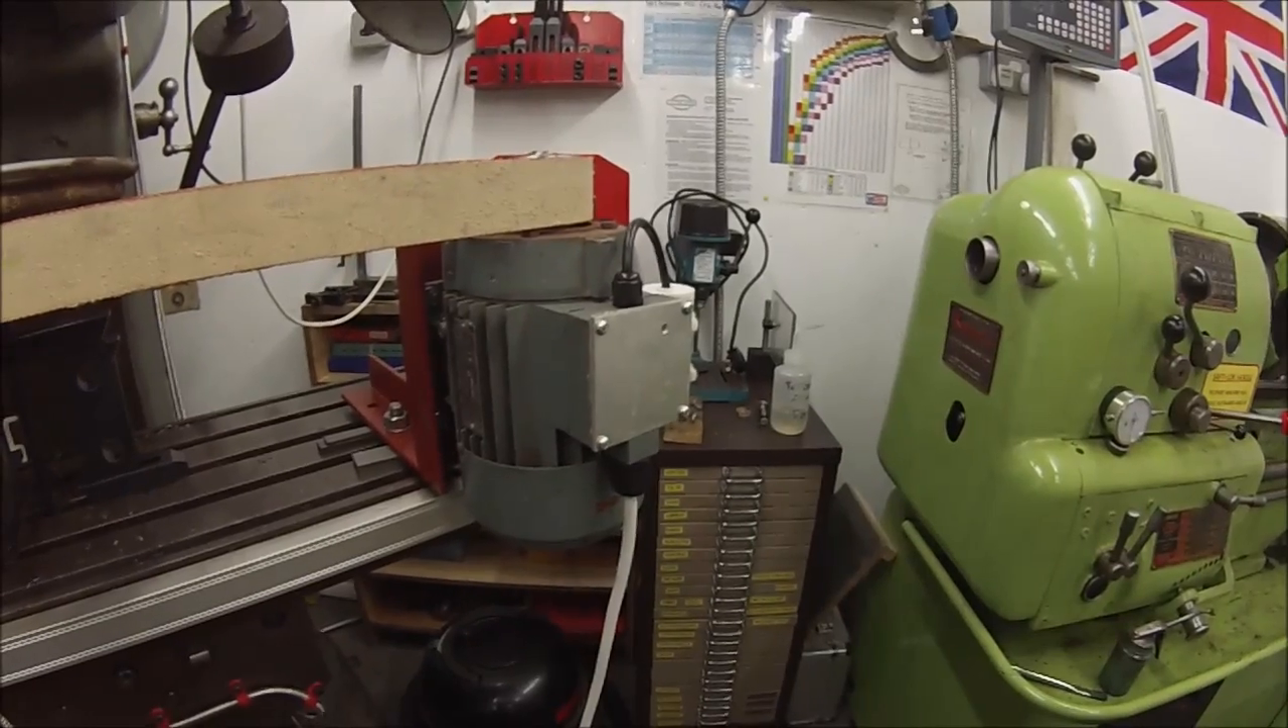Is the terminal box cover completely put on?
Yes.